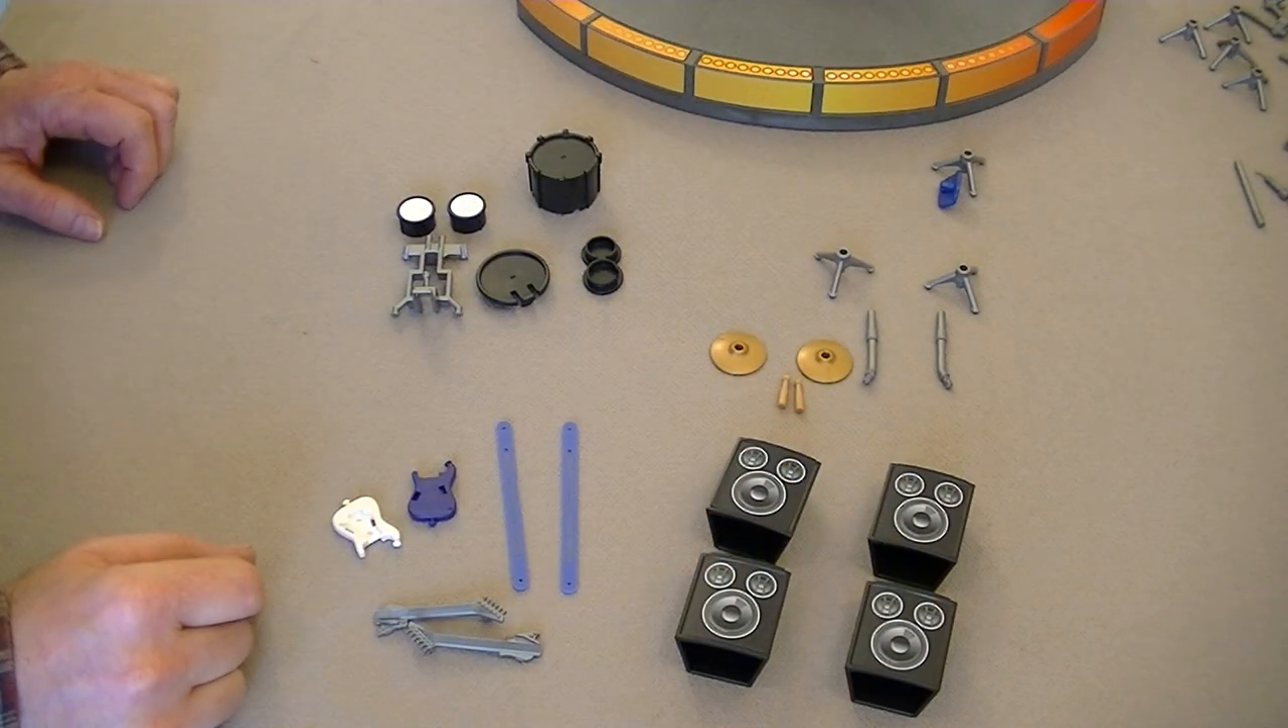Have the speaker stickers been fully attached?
Yes.